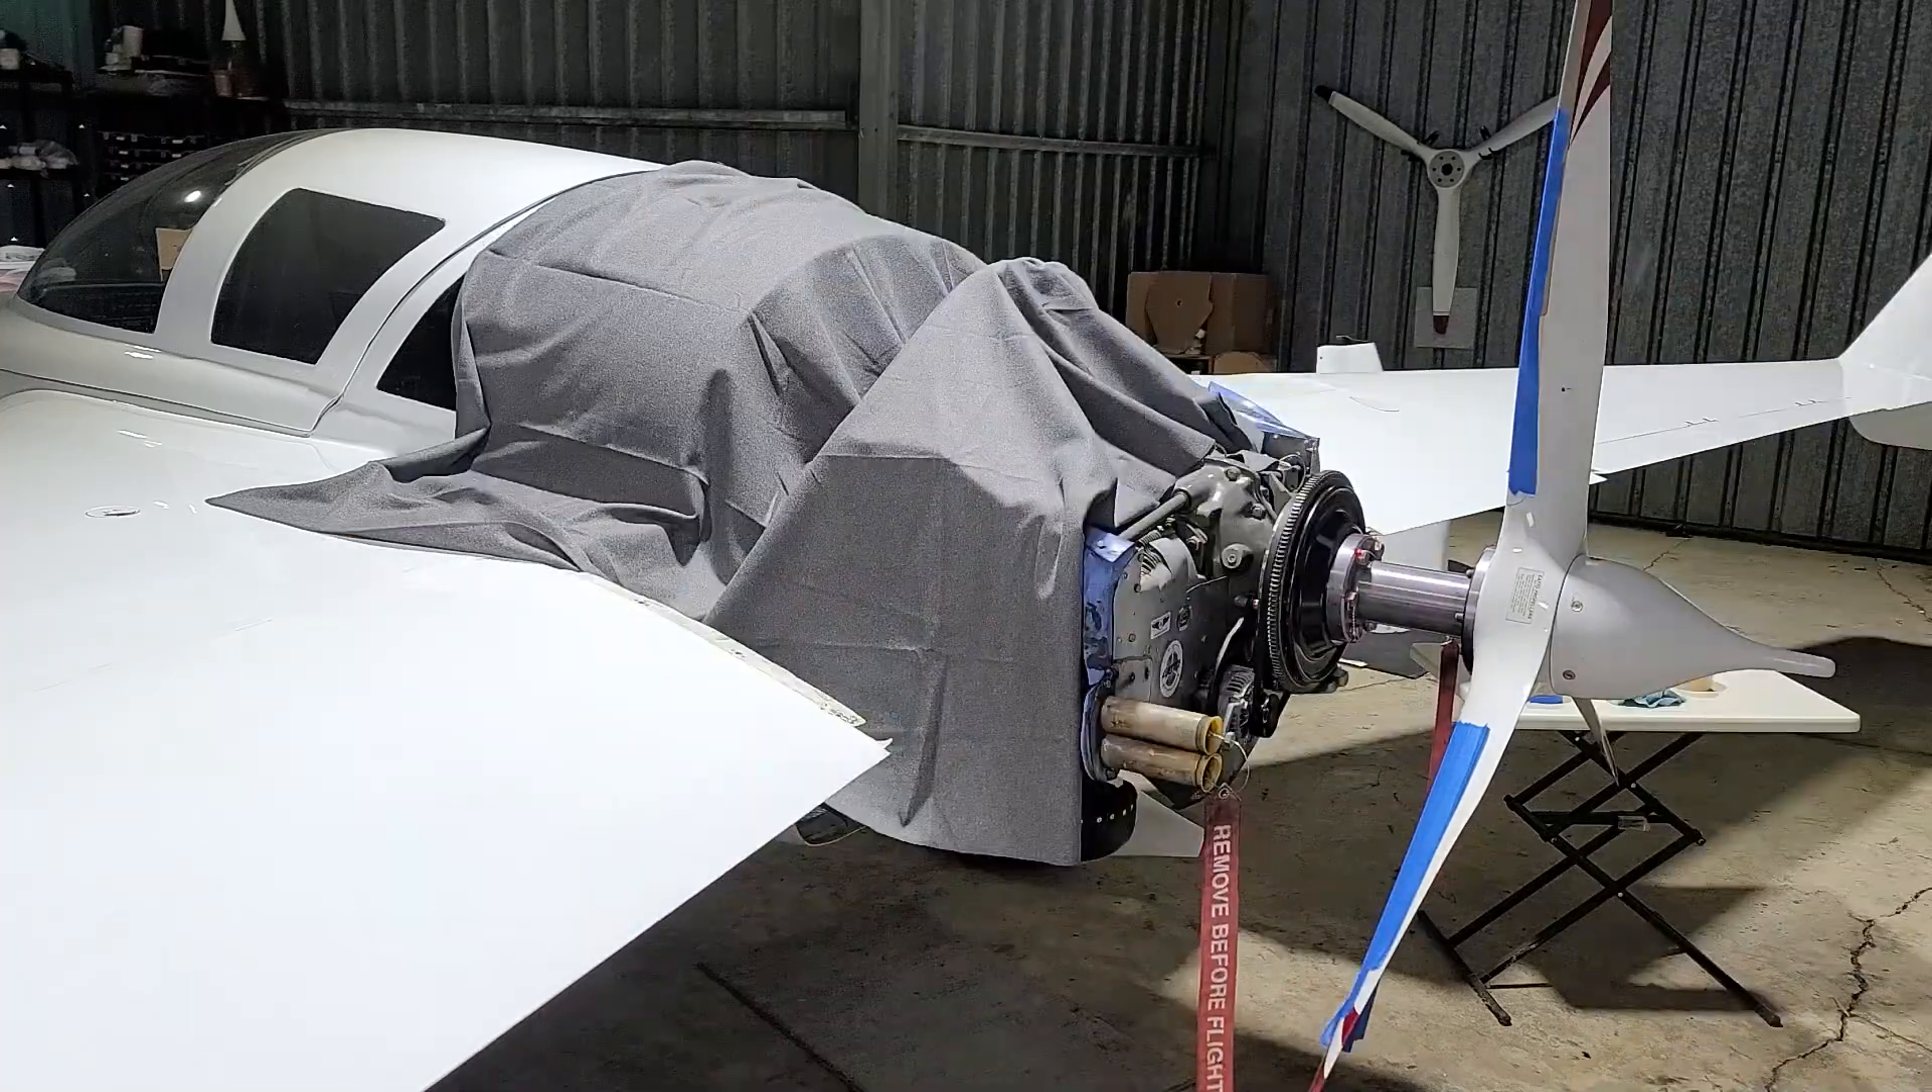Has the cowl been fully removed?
Yes.